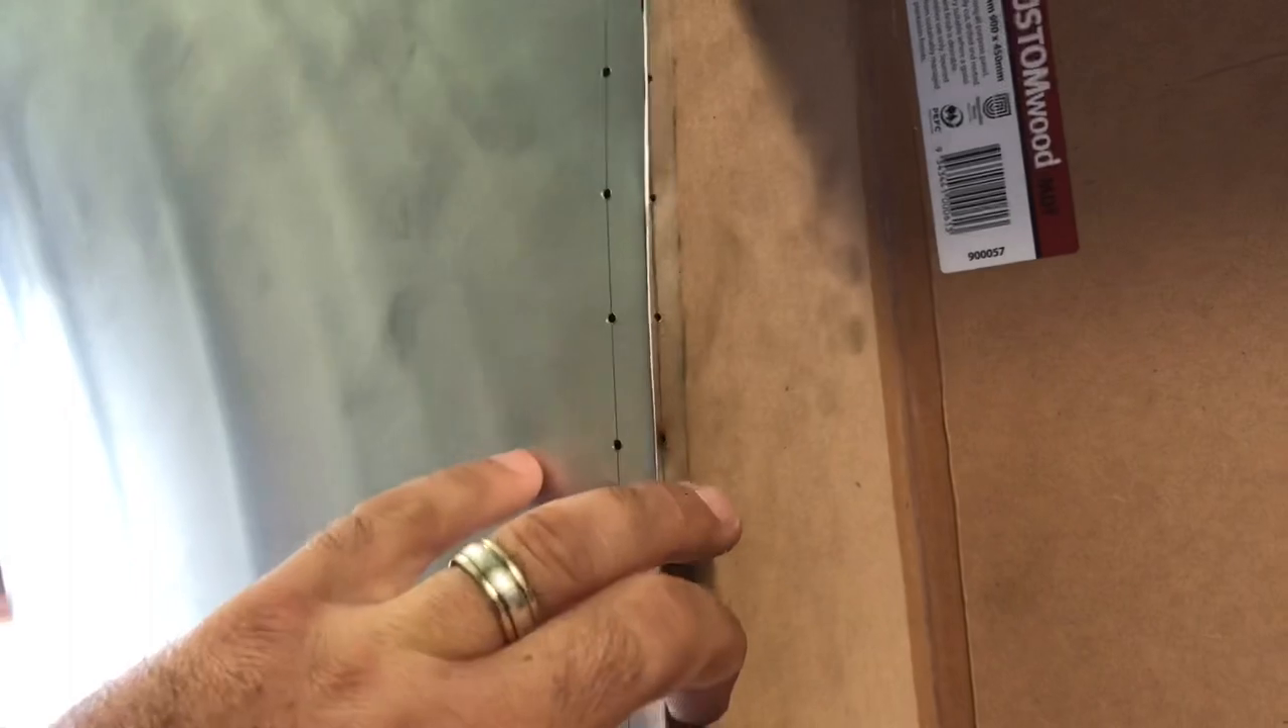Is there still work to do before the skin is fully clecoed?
Yes.